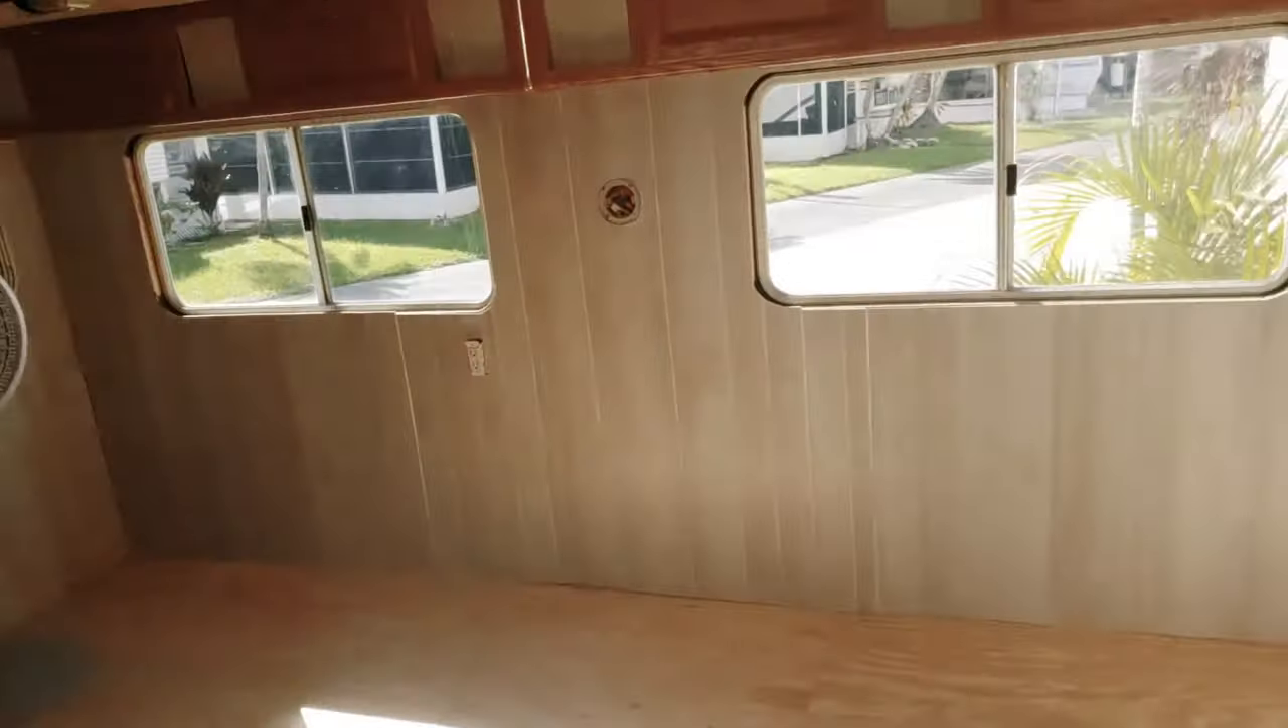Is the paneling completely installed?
Yes.